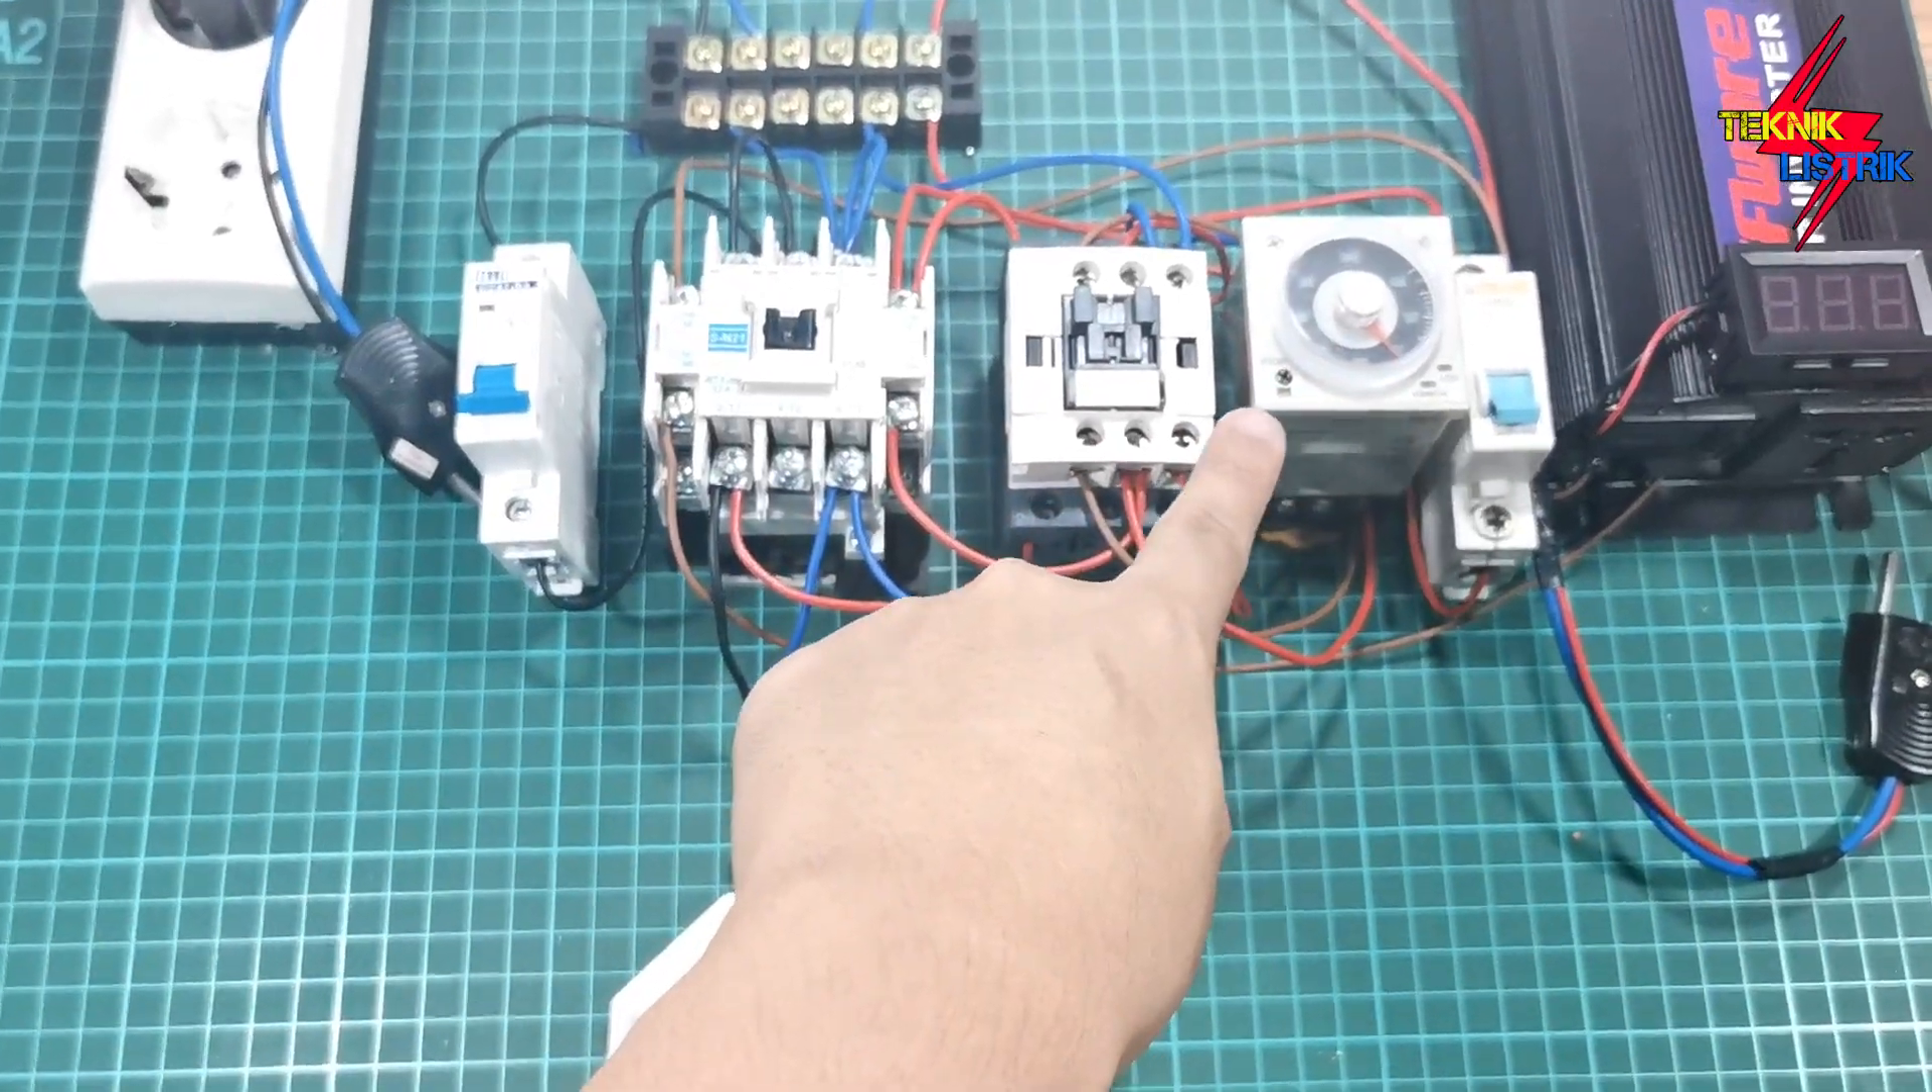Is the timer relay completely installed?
Yes.